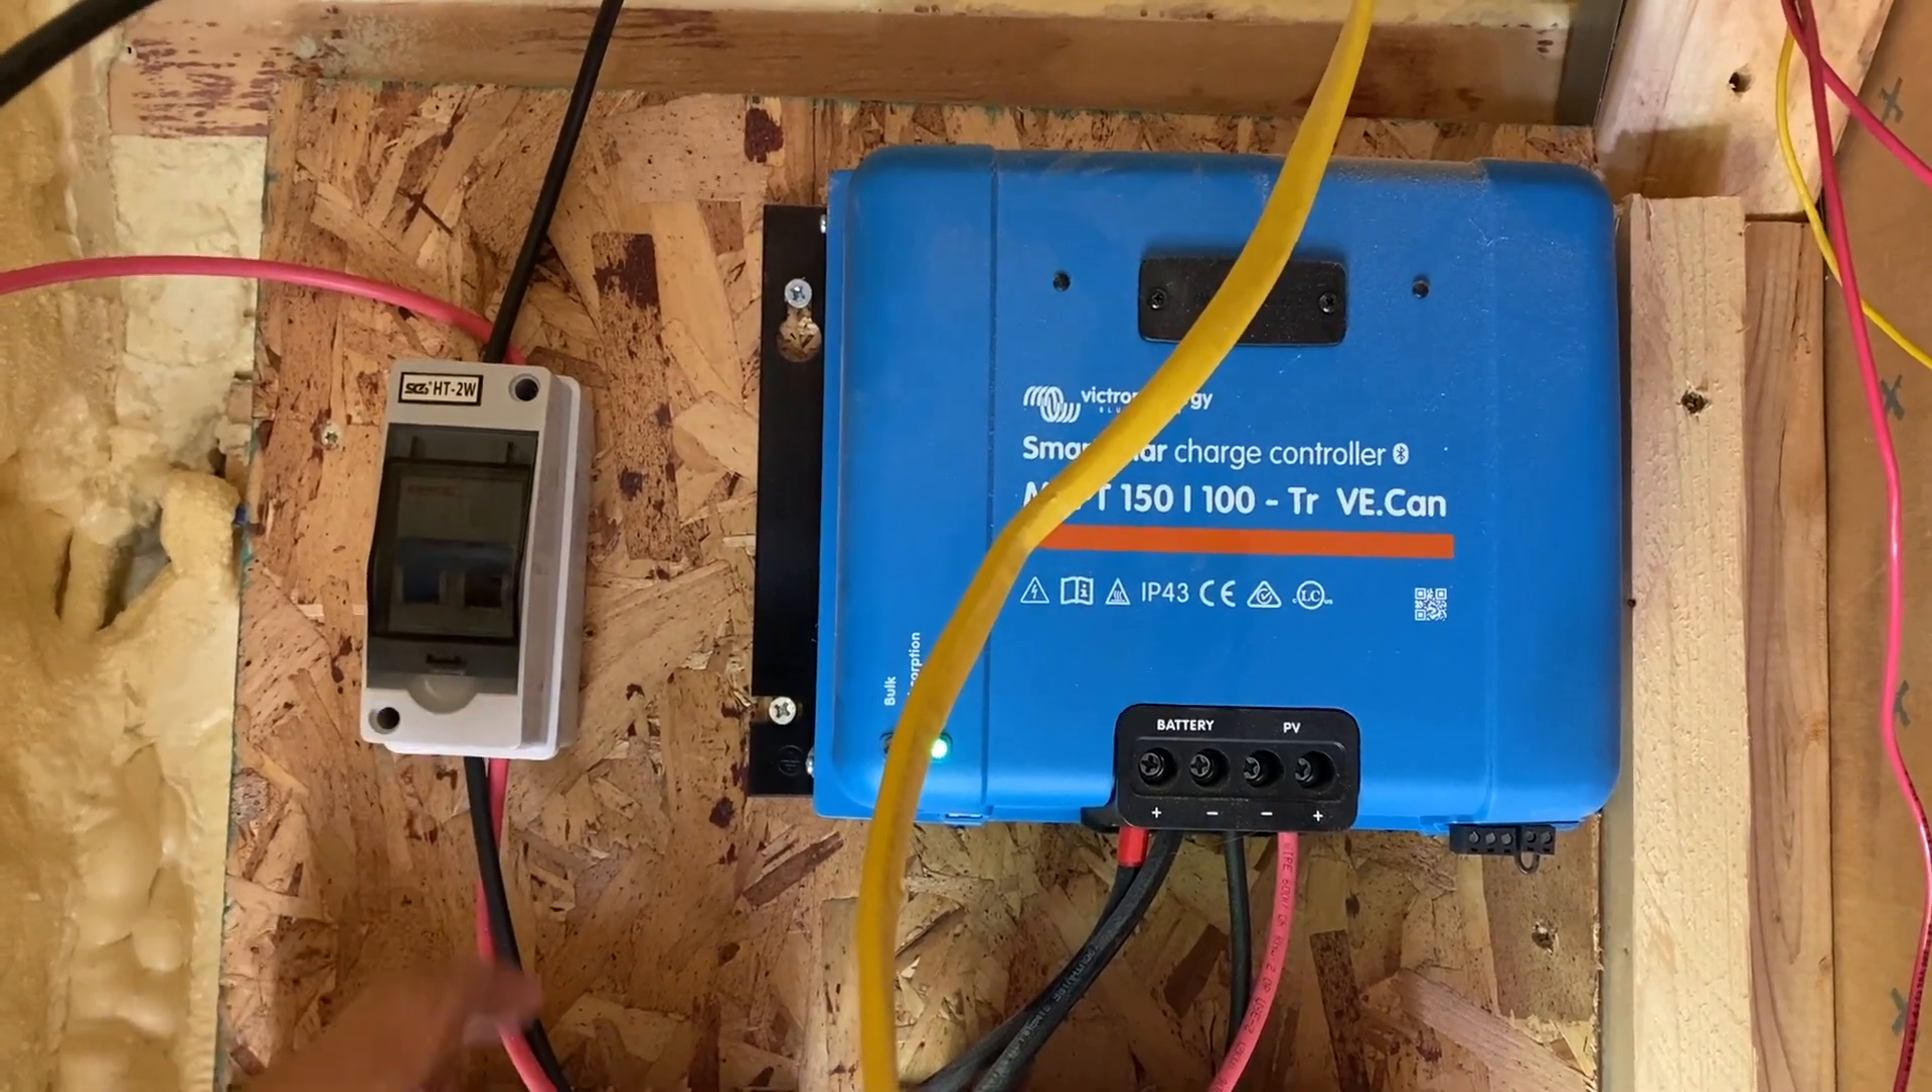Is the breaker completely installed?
Yes.